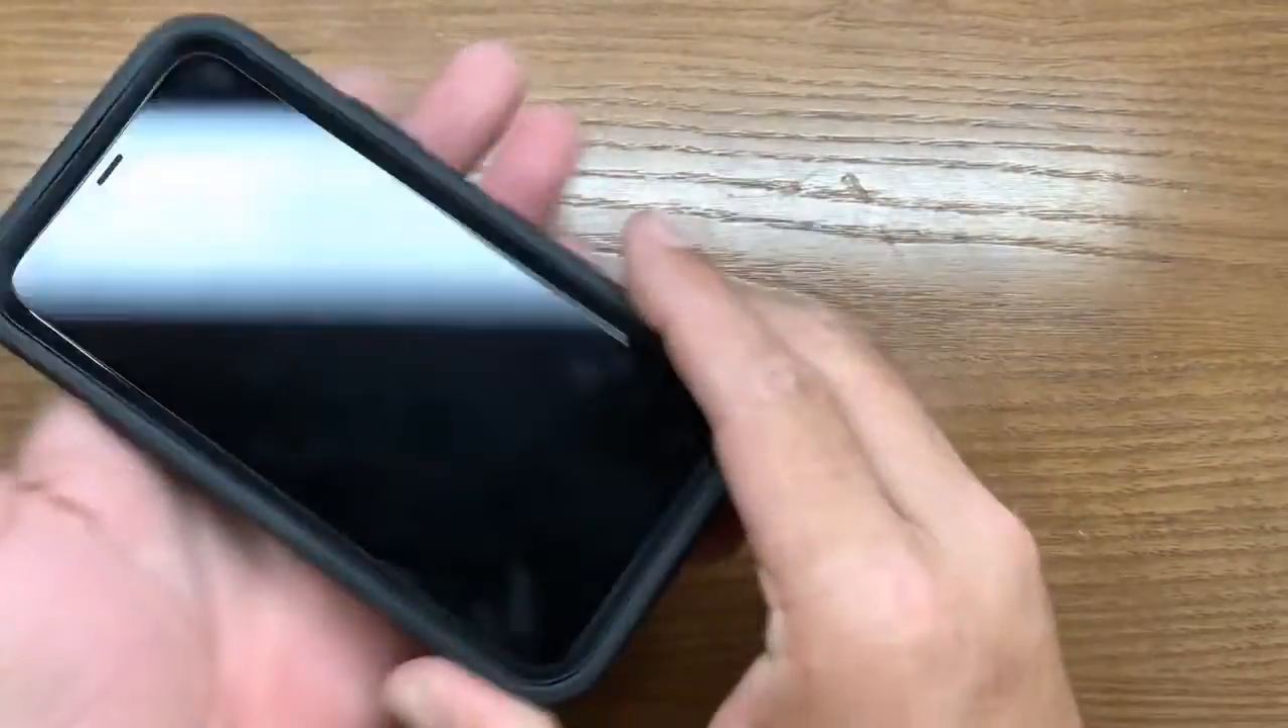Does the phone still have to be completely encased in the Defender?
No.